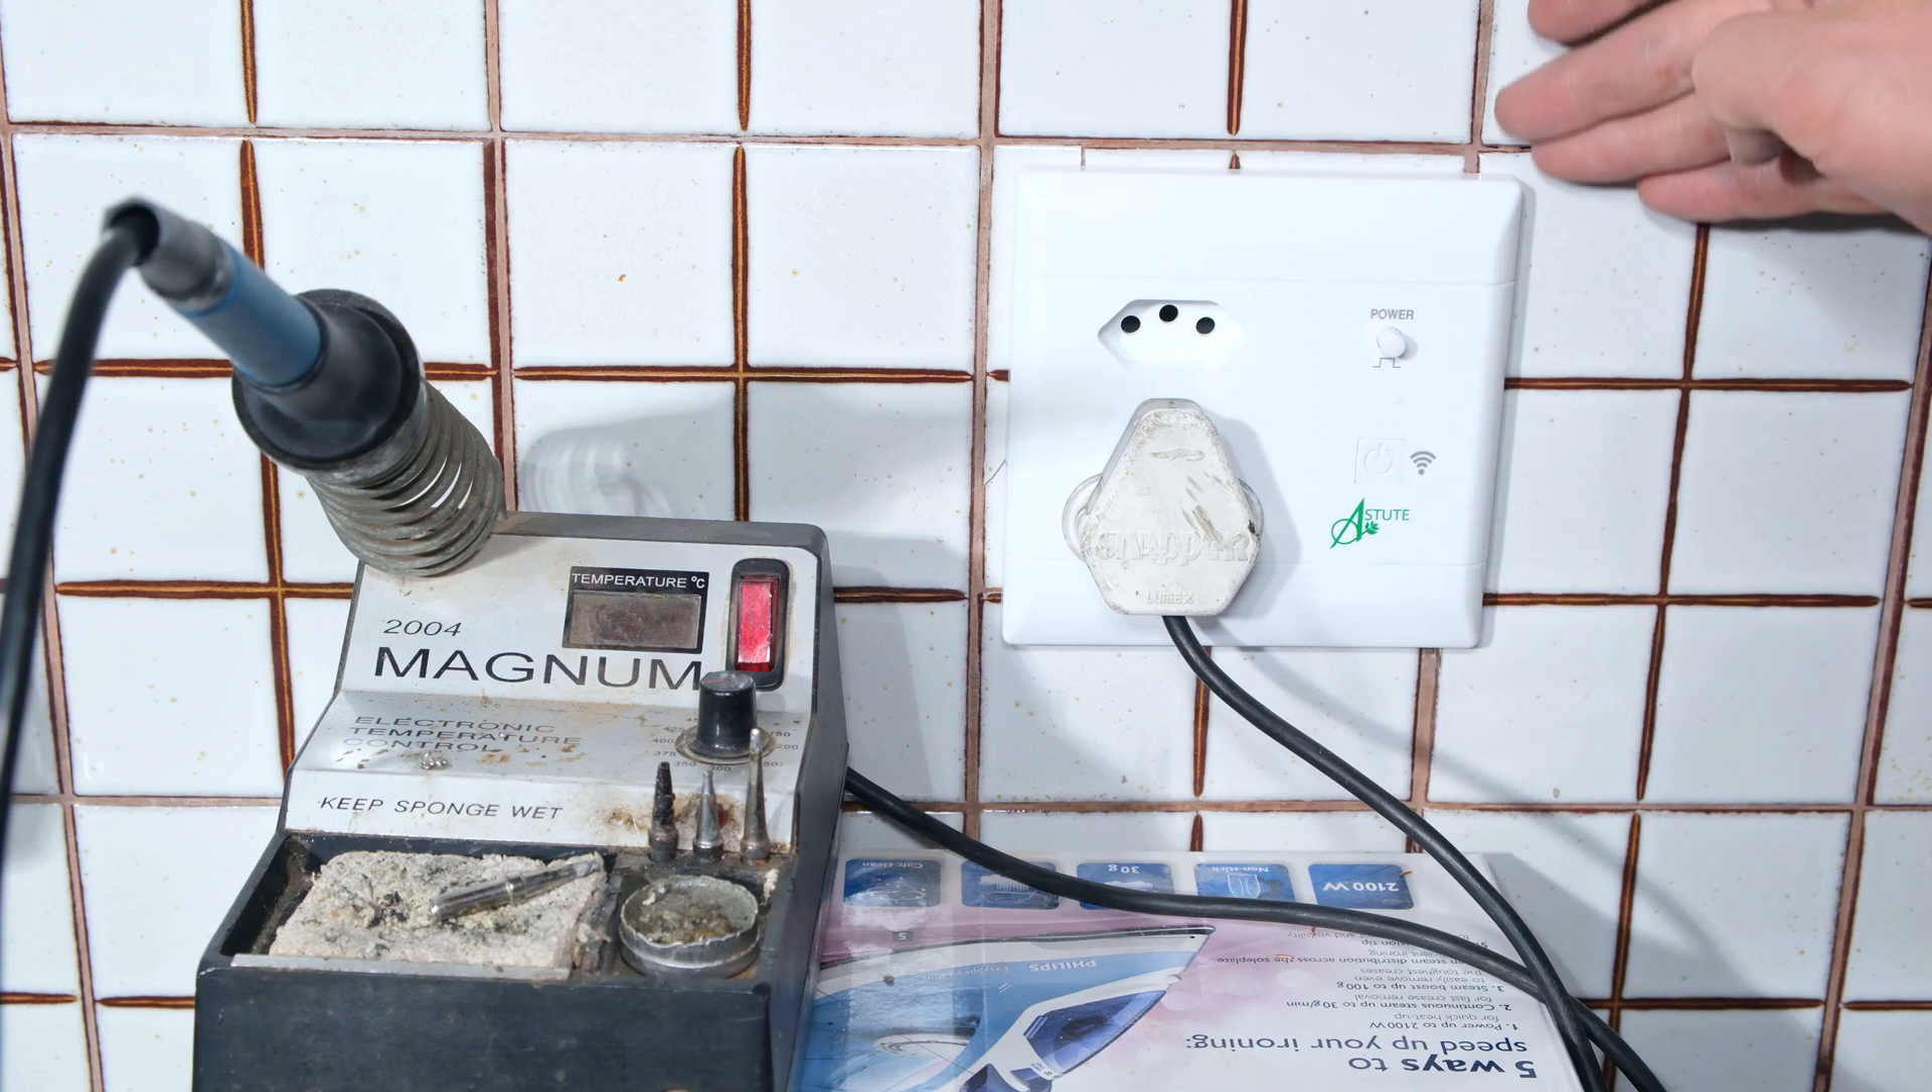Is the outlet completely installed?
Yes.